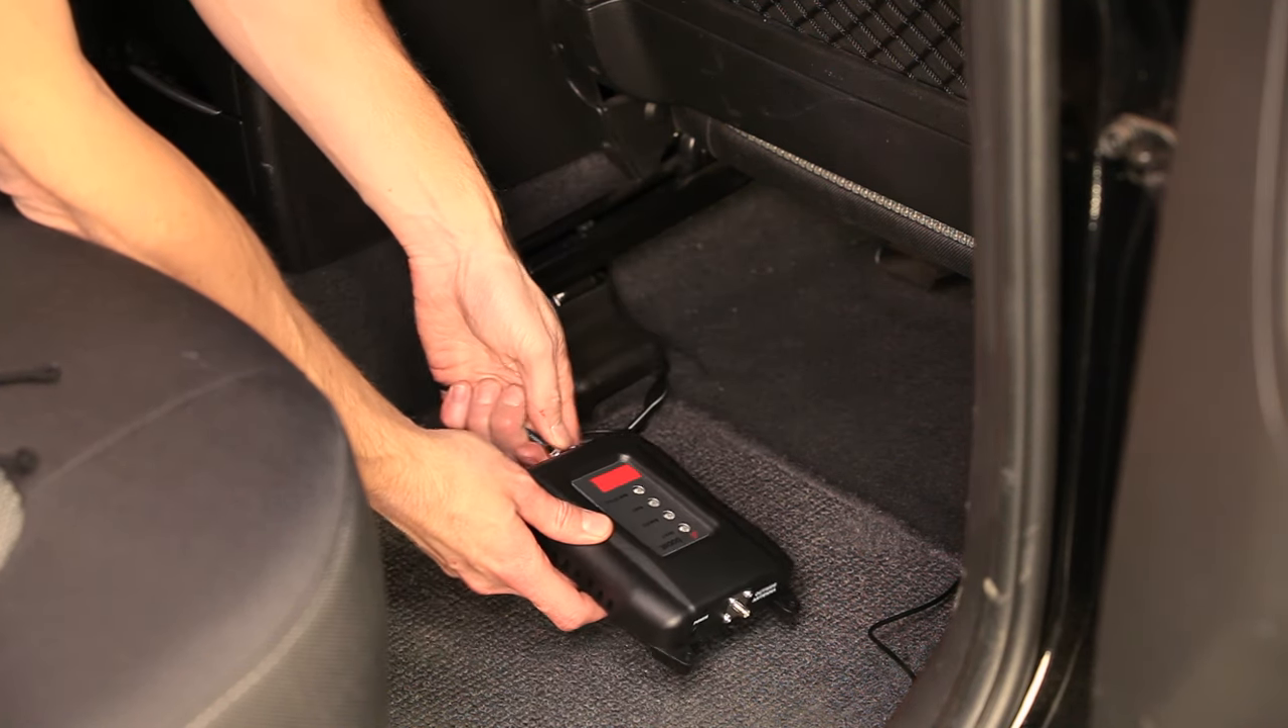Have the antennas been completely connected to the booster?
No.